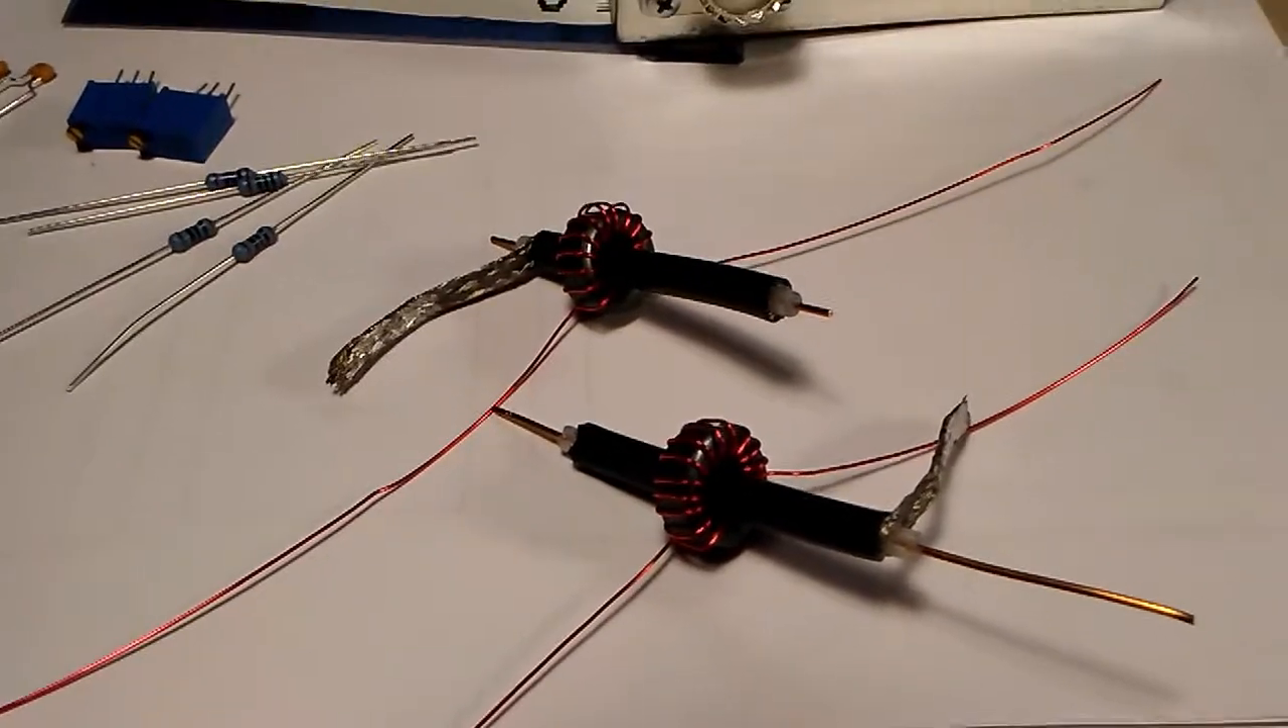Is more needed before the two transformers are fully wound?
No.